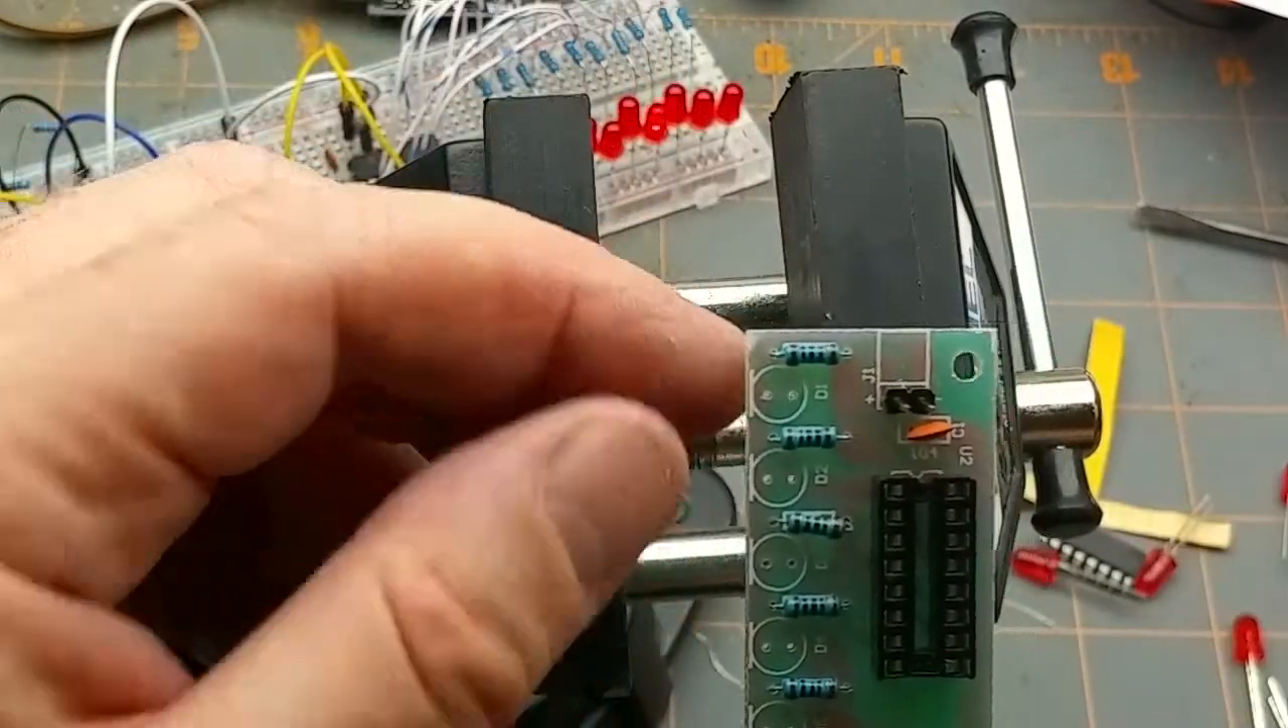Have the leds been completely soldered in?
No.